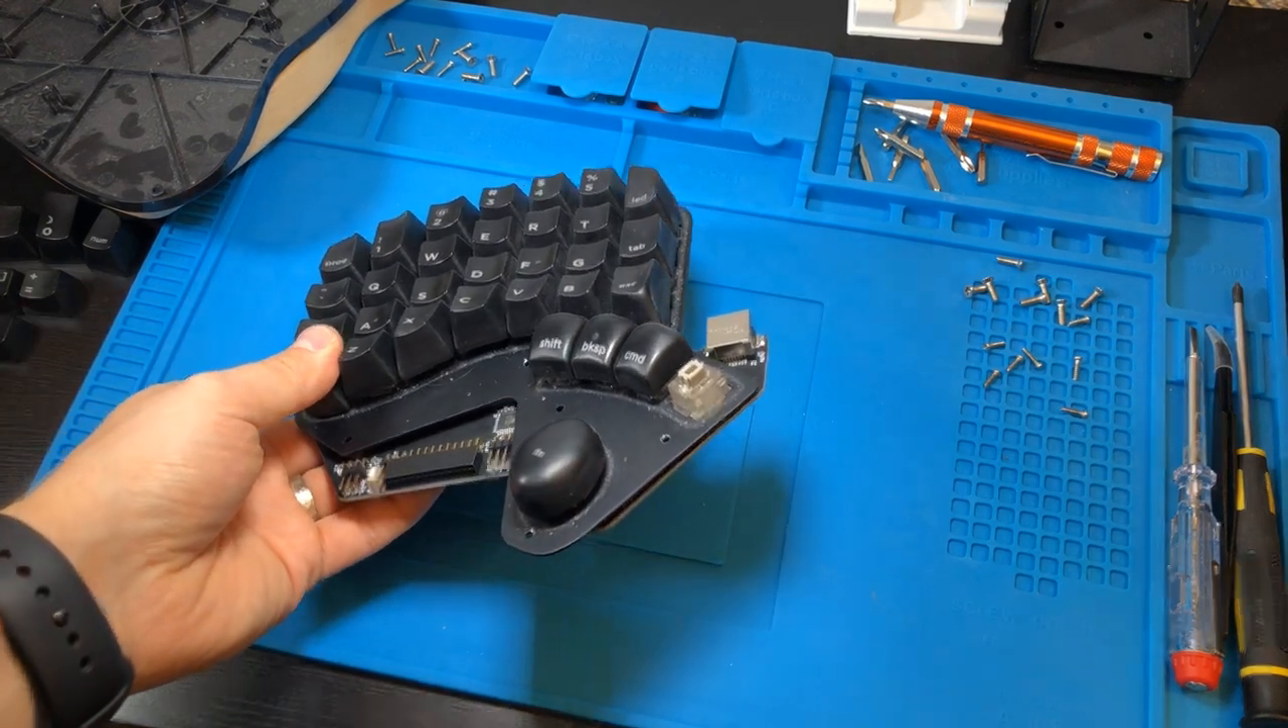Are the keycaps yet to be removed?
Yes.